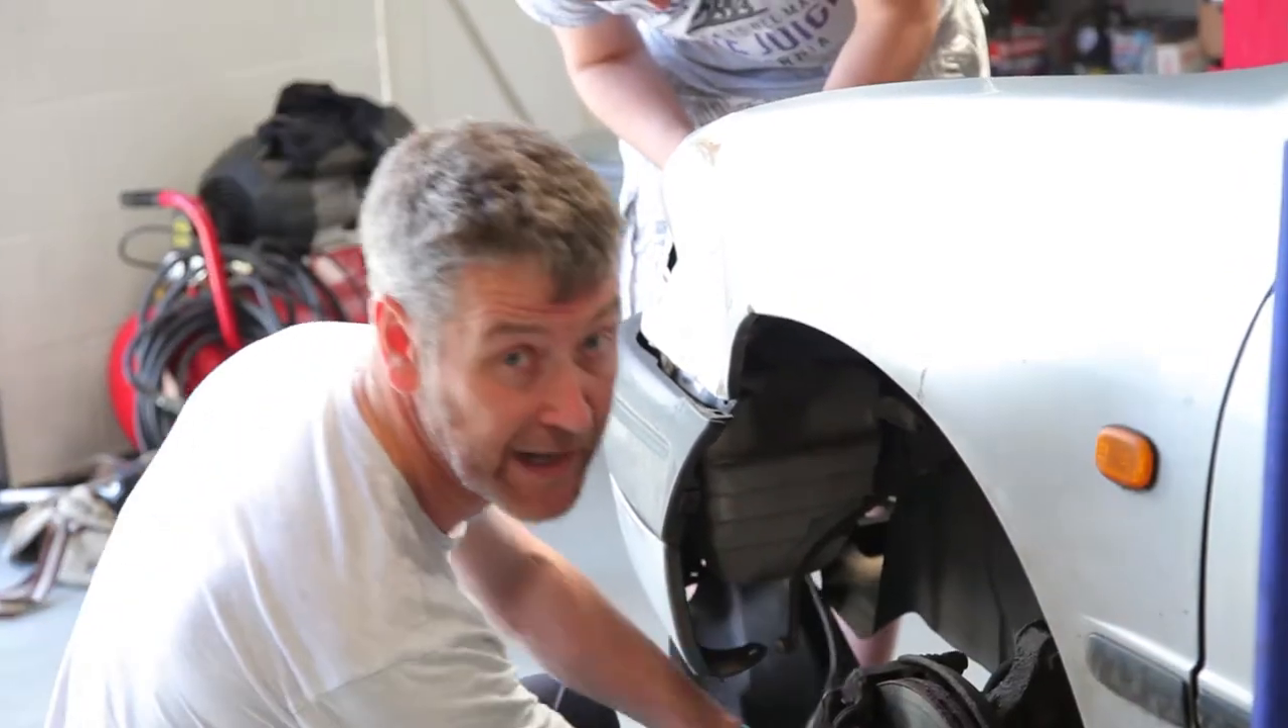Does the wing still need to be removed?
Yes.